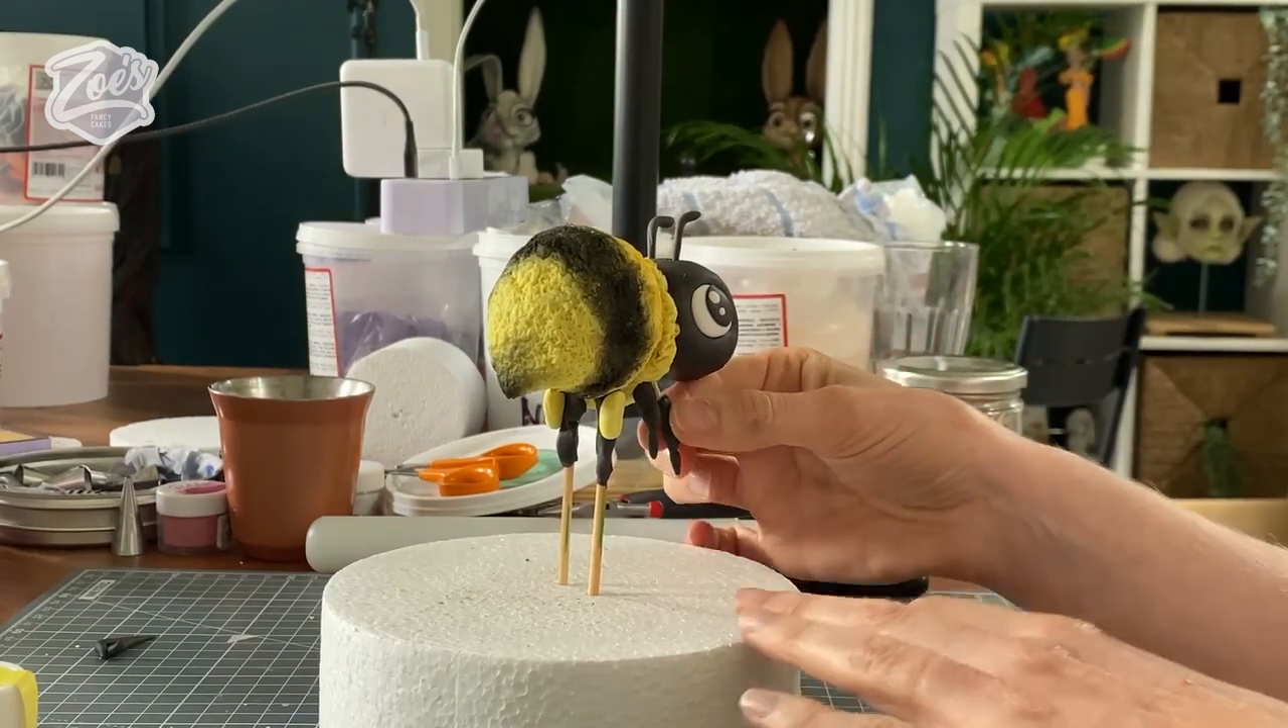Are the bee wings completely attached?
No.